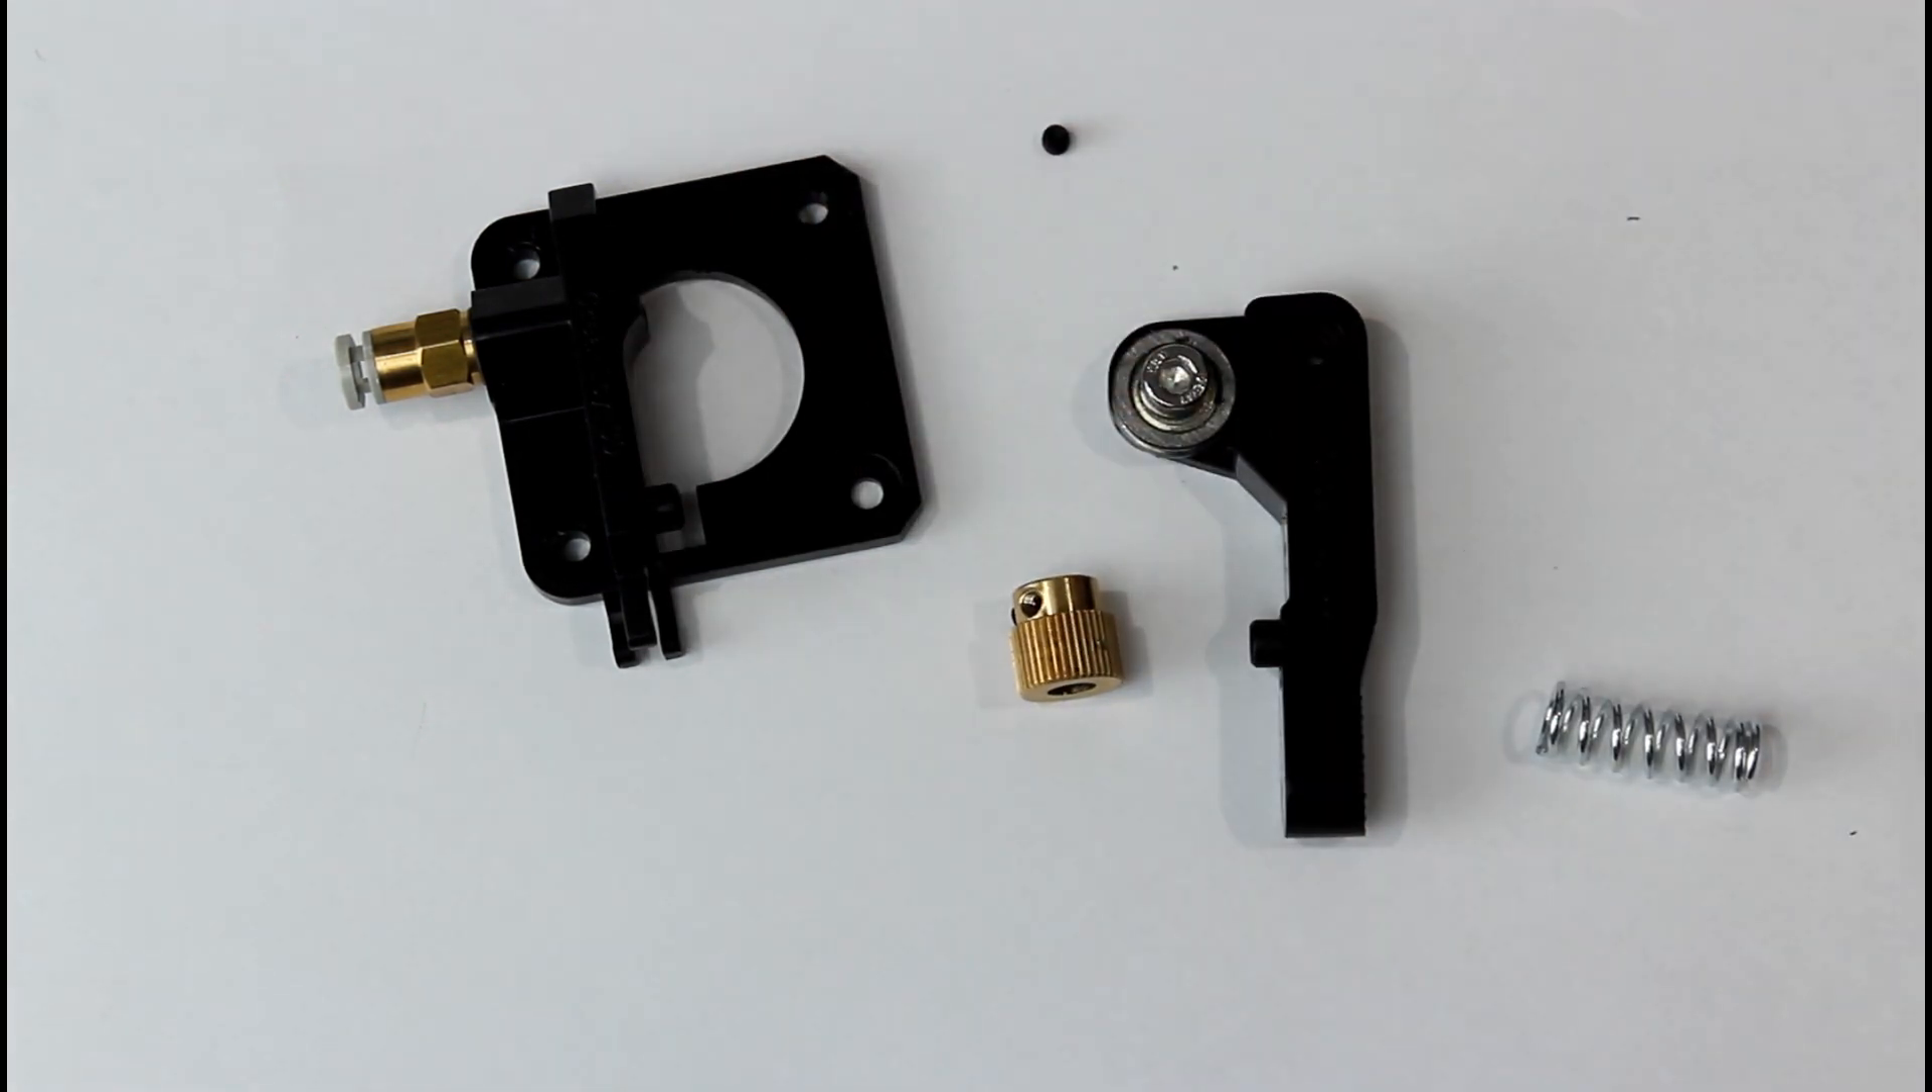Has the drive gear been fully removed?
Yes.